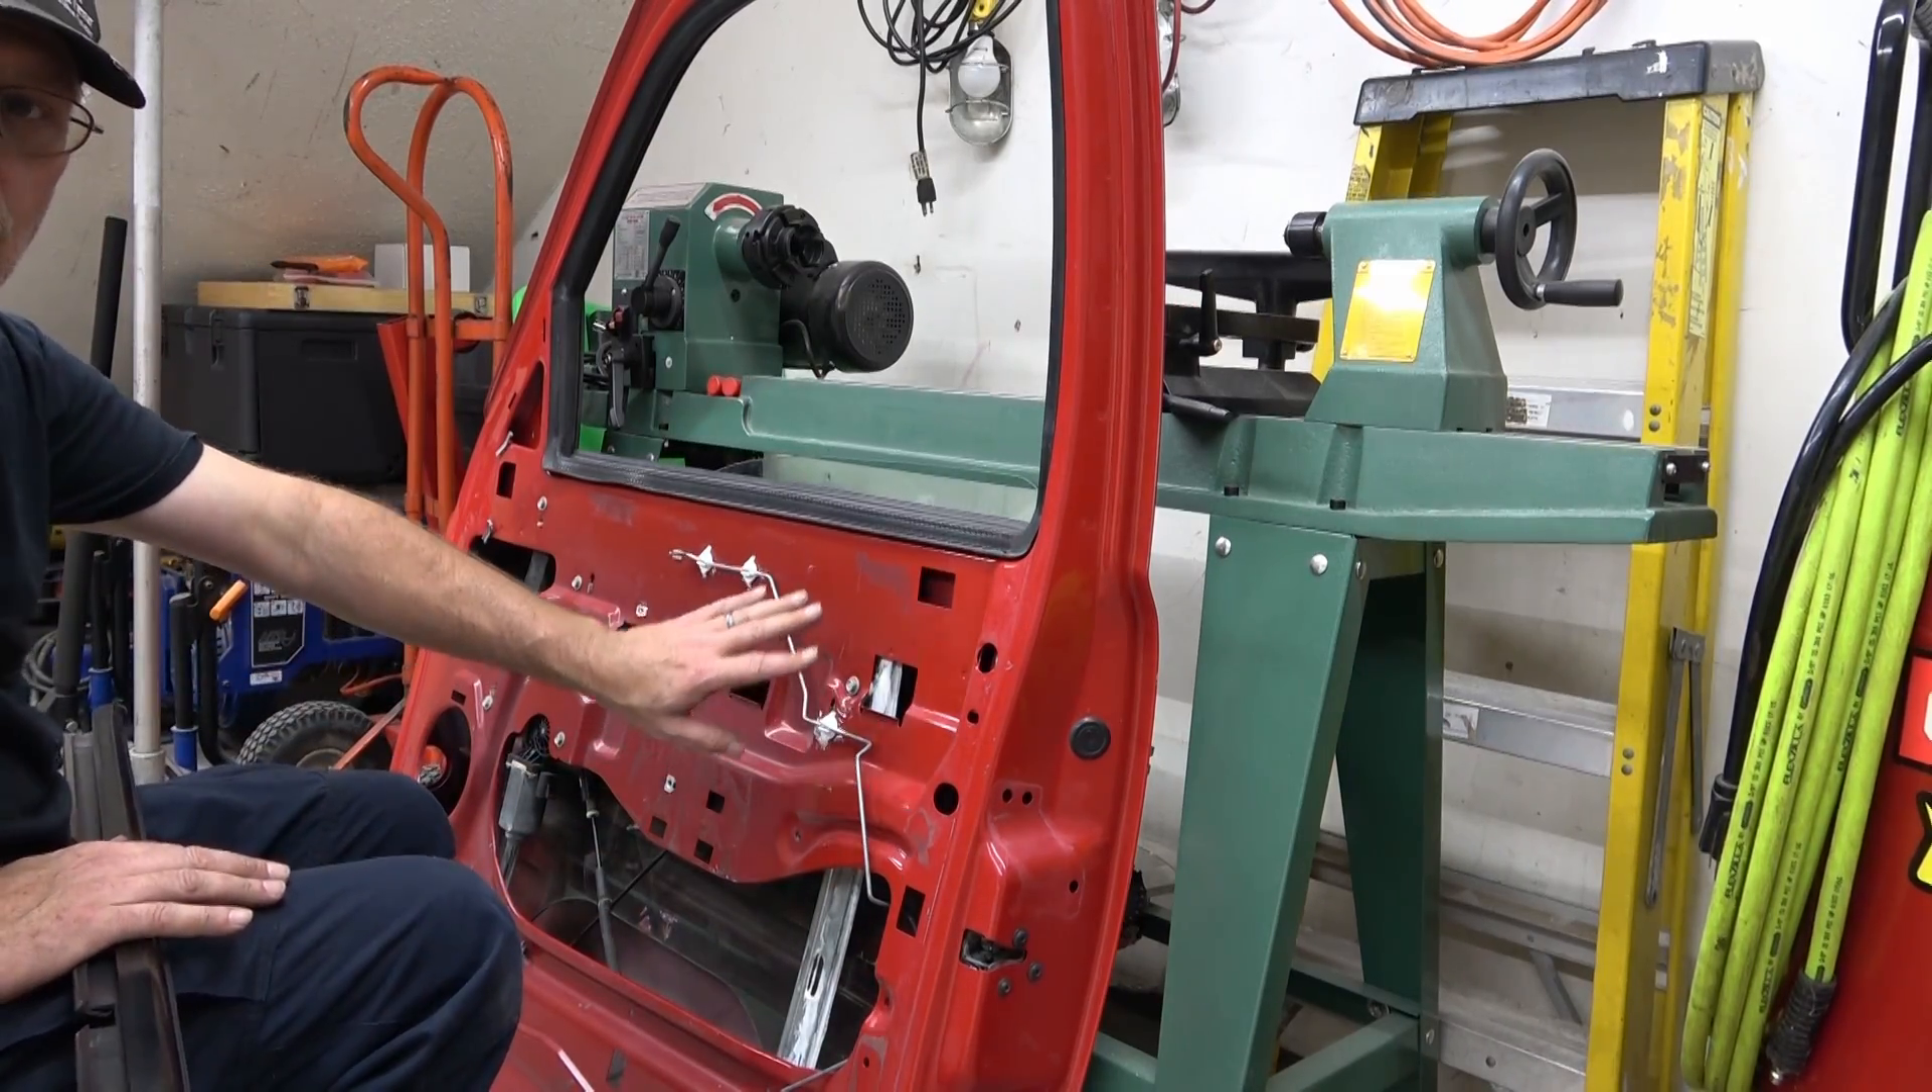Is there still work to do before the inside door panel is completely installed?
Yes.